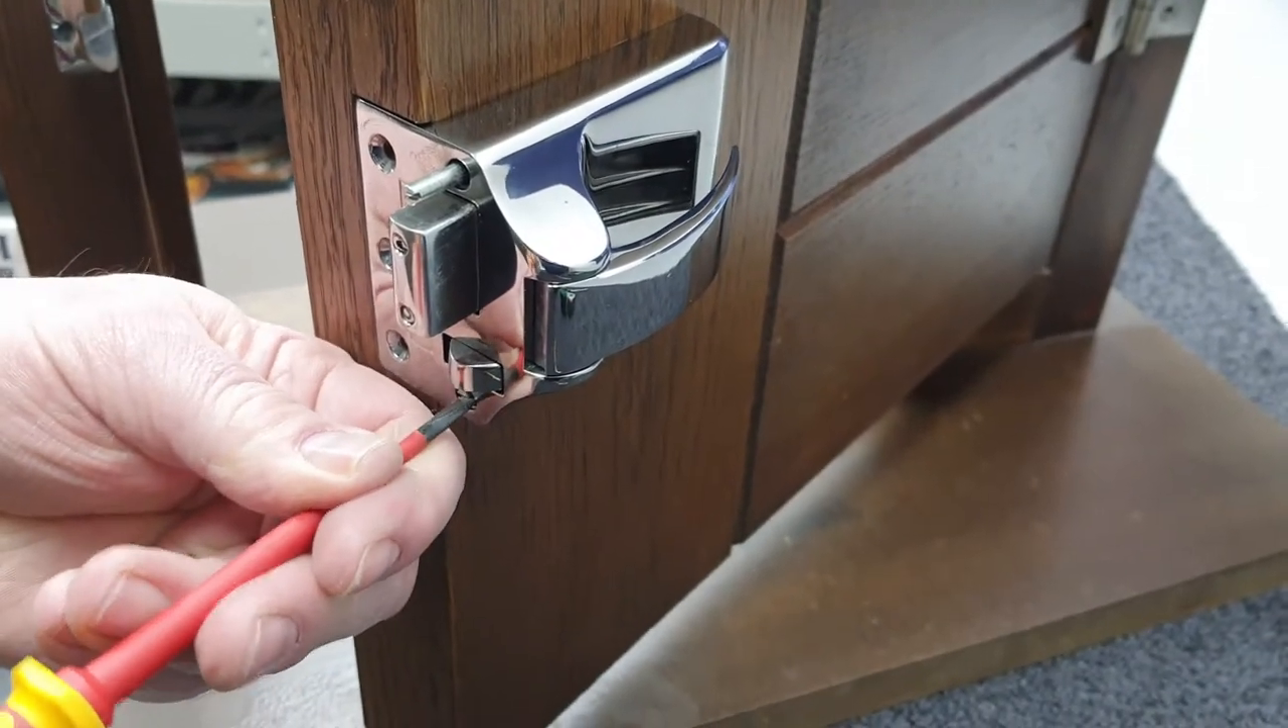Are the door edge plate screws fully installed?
No.